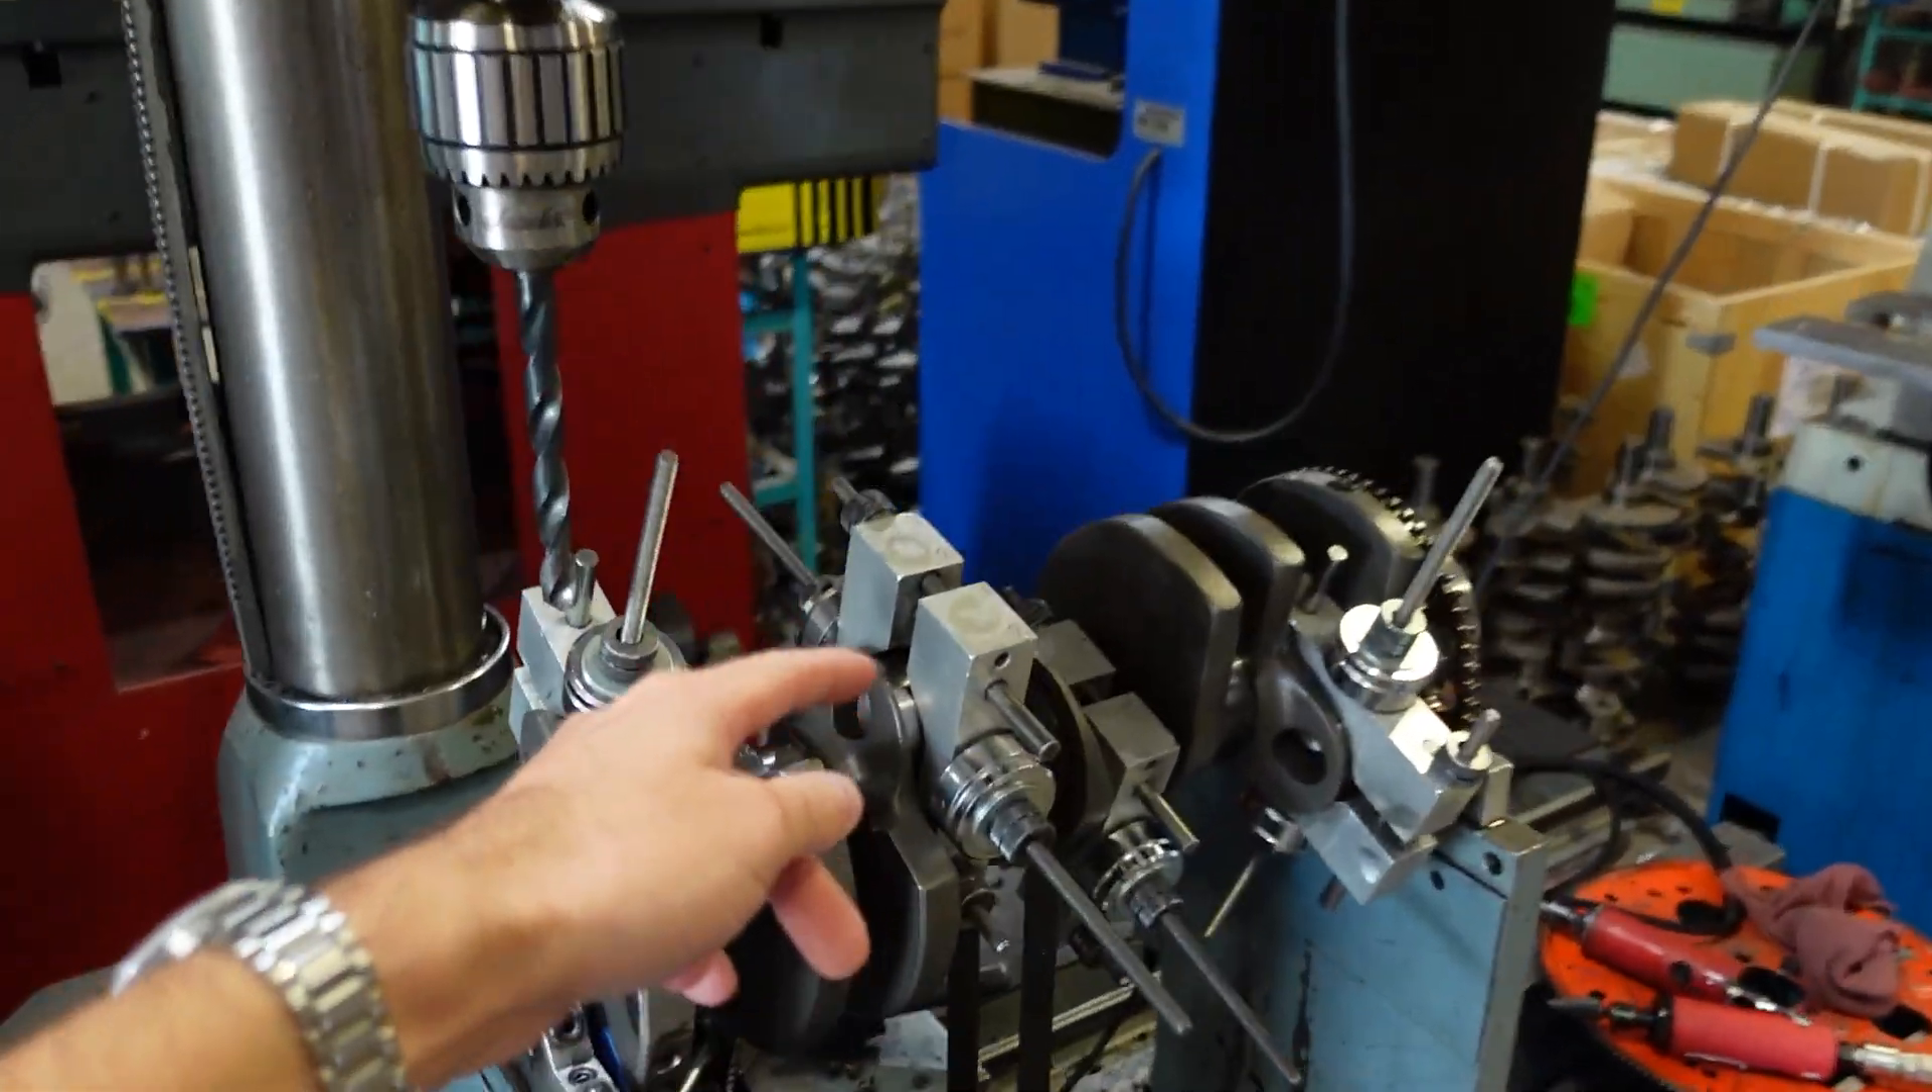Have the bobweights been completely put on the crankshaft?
Yes.